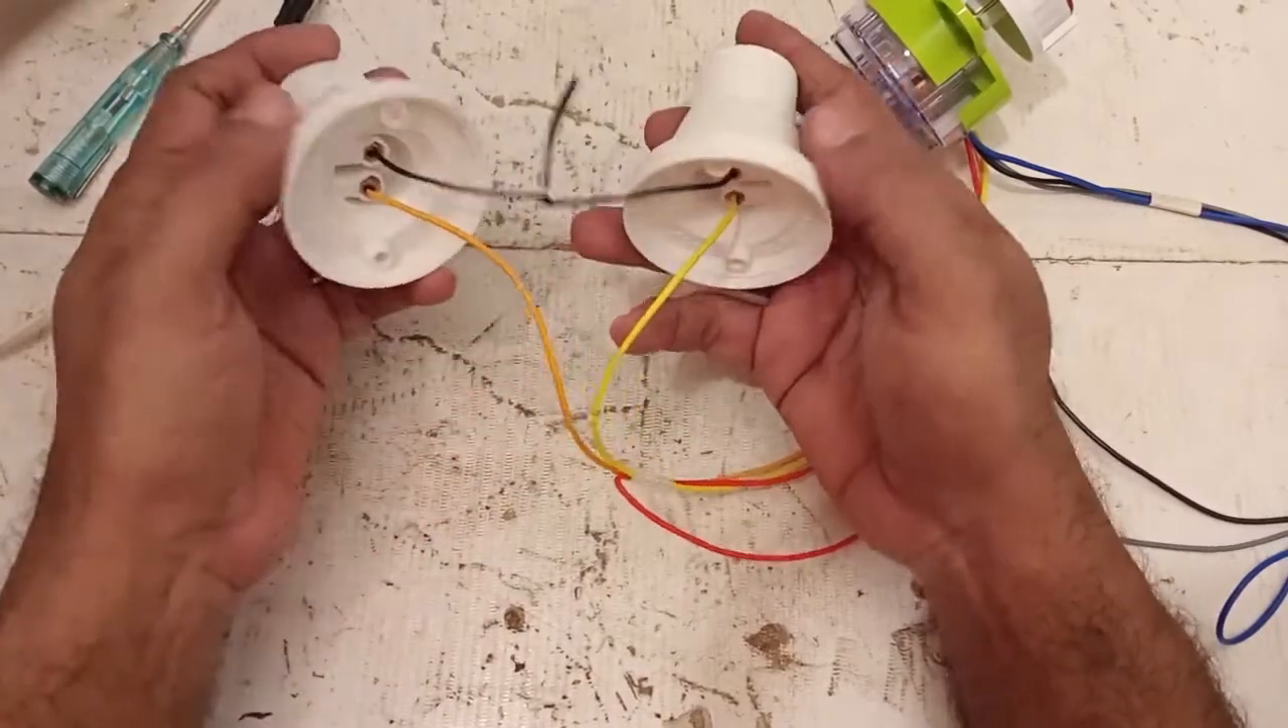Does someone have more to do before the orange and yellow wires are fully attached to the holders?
No.